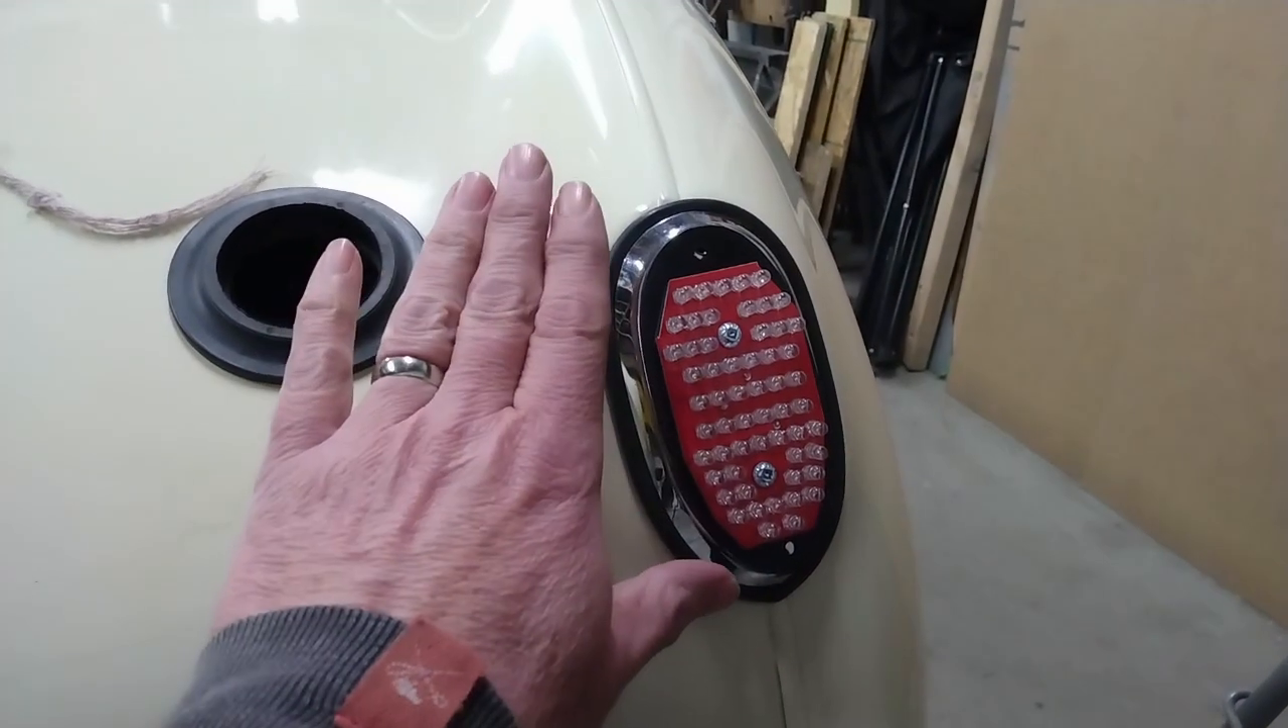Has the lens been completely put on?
No.